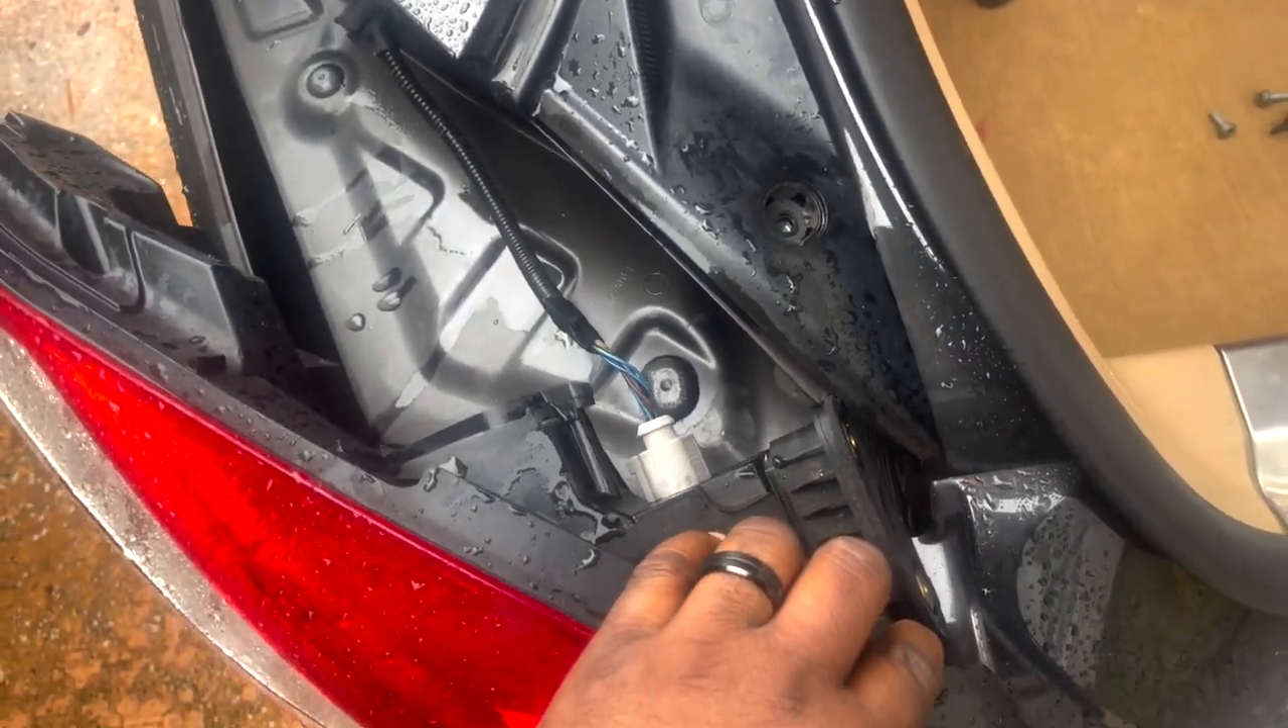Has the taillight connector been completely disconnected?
No.